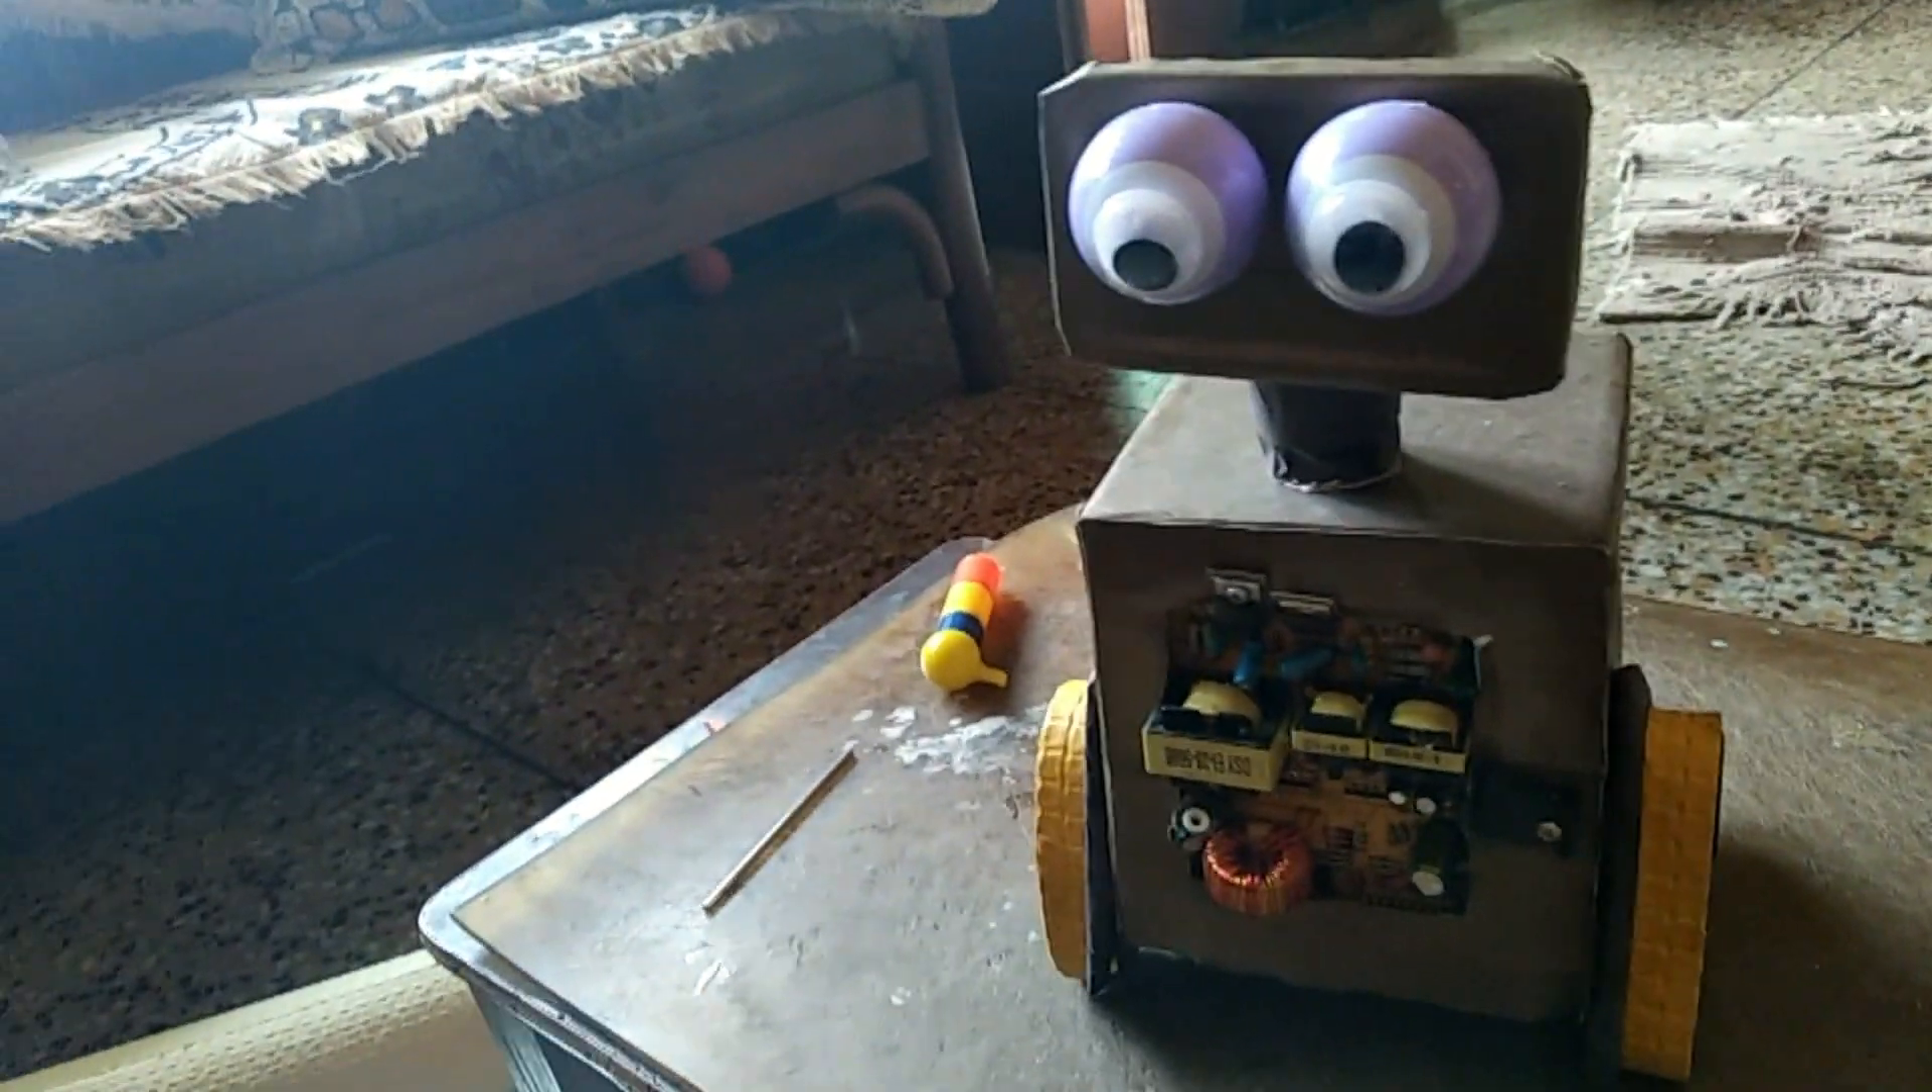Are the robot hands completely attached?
No.